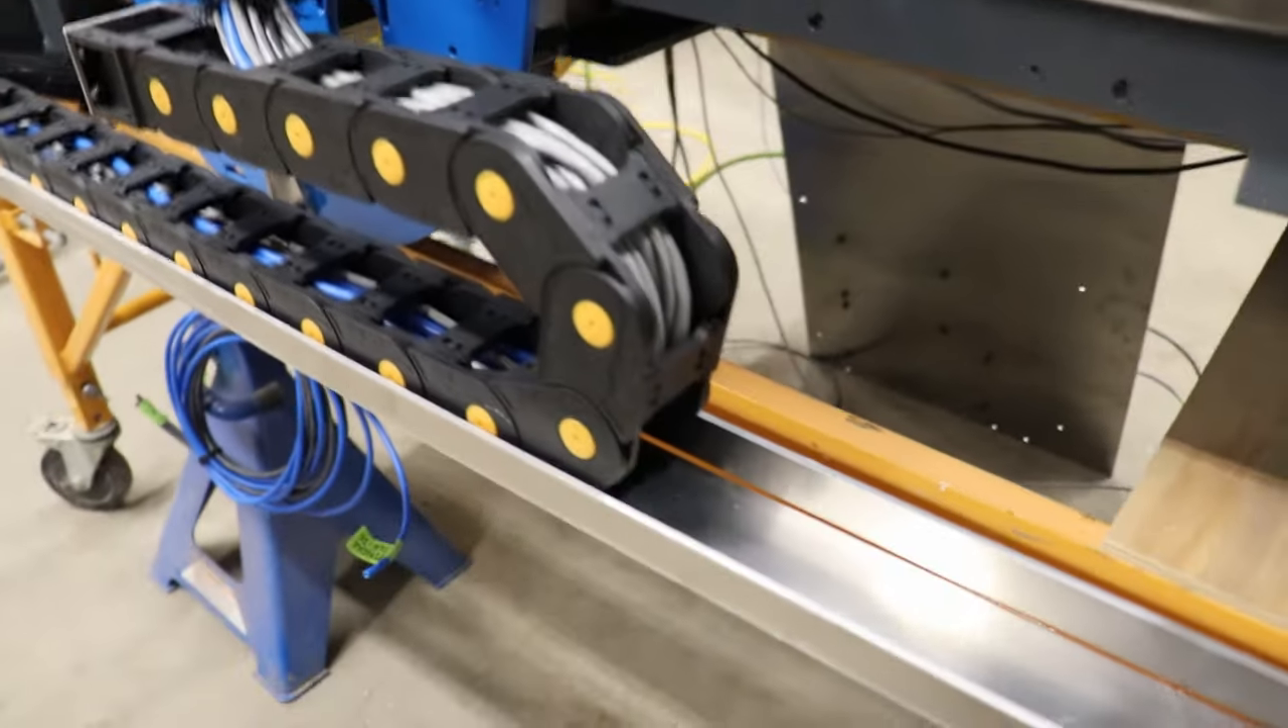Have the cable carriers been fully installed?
Yes.